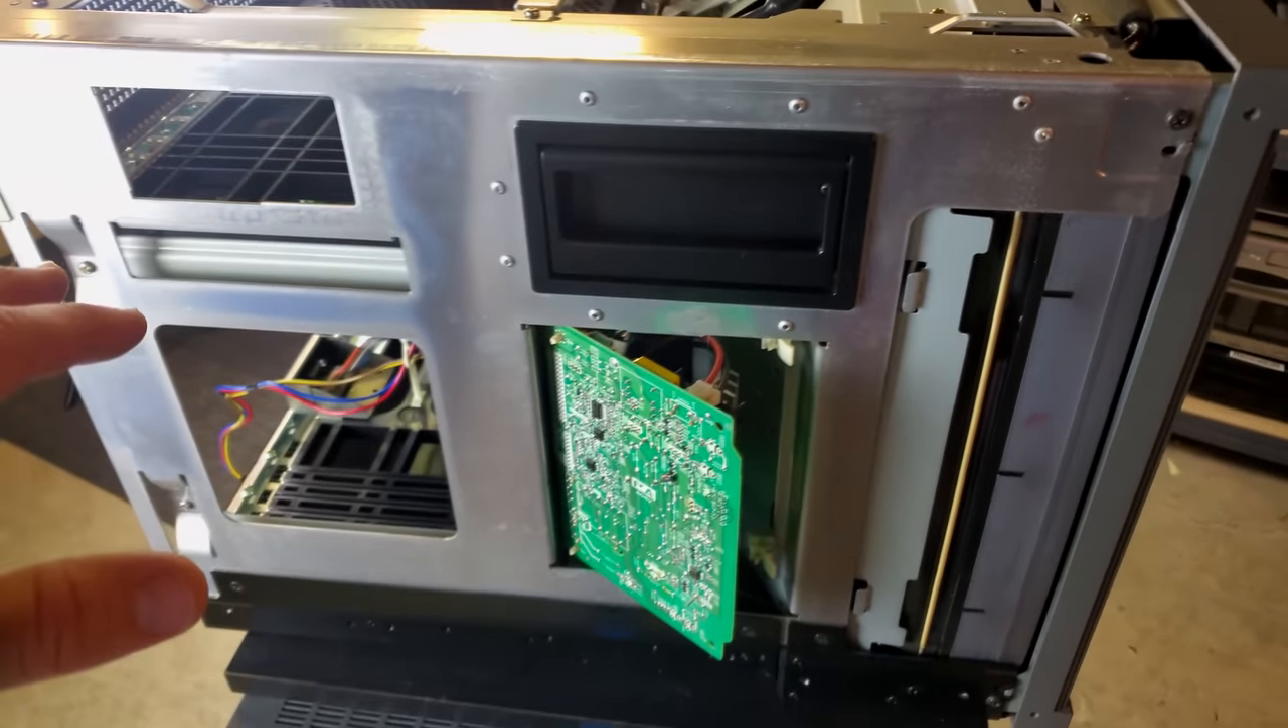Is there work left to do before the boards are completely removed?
Yes.